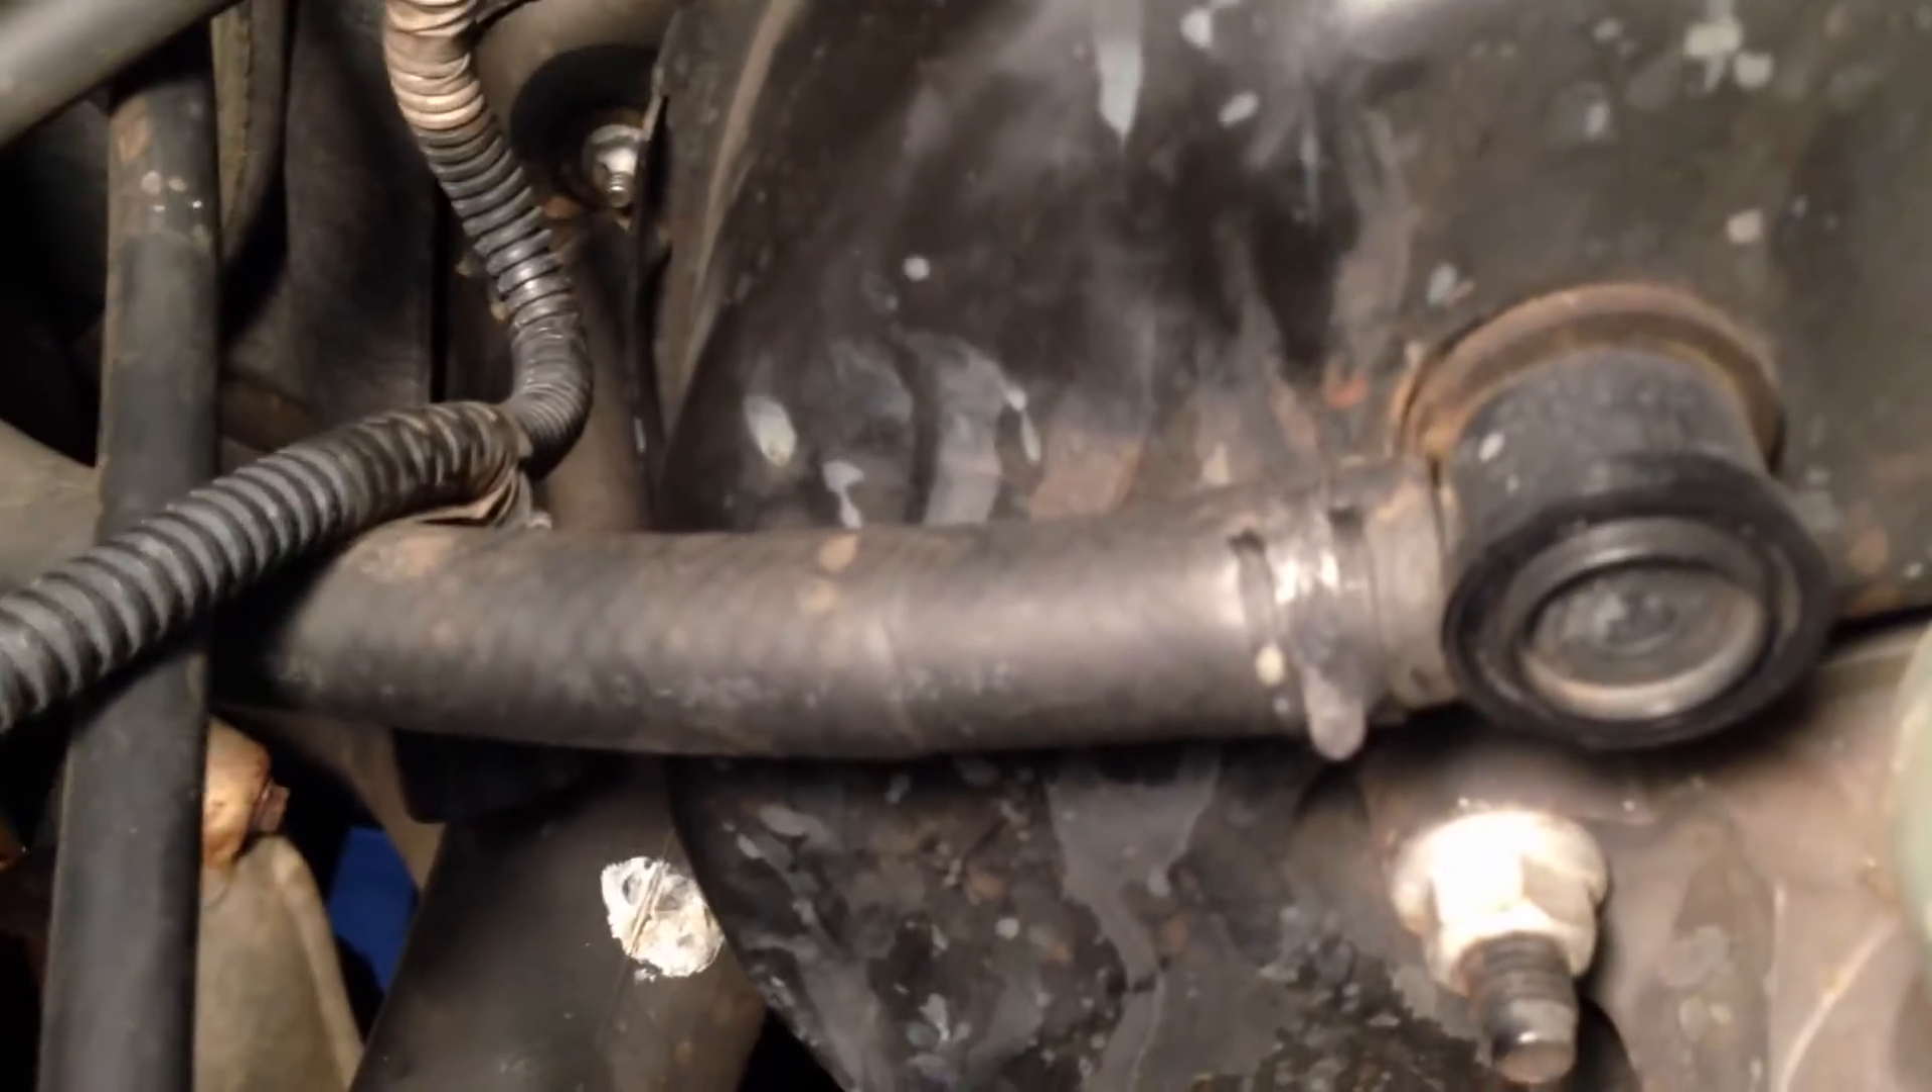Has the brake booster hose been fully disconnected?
No.